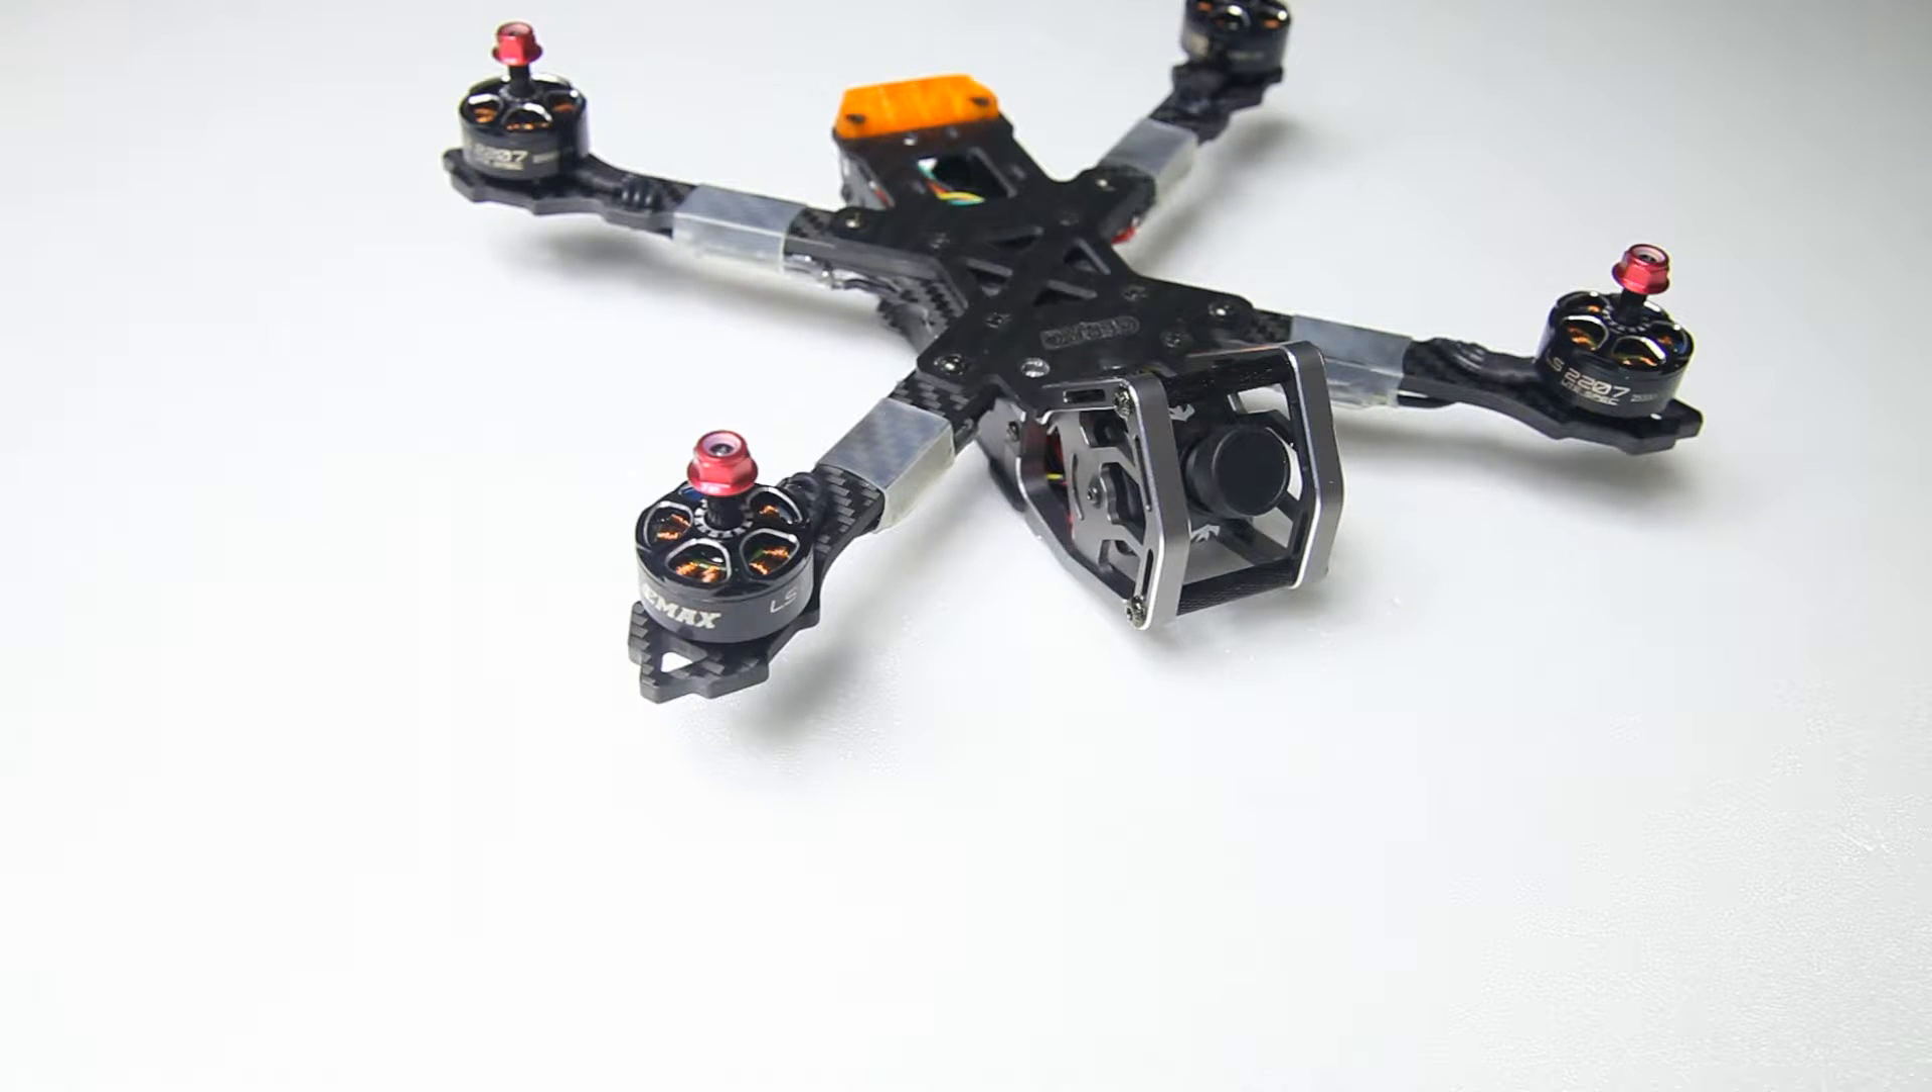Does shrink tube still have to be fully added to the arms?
No.